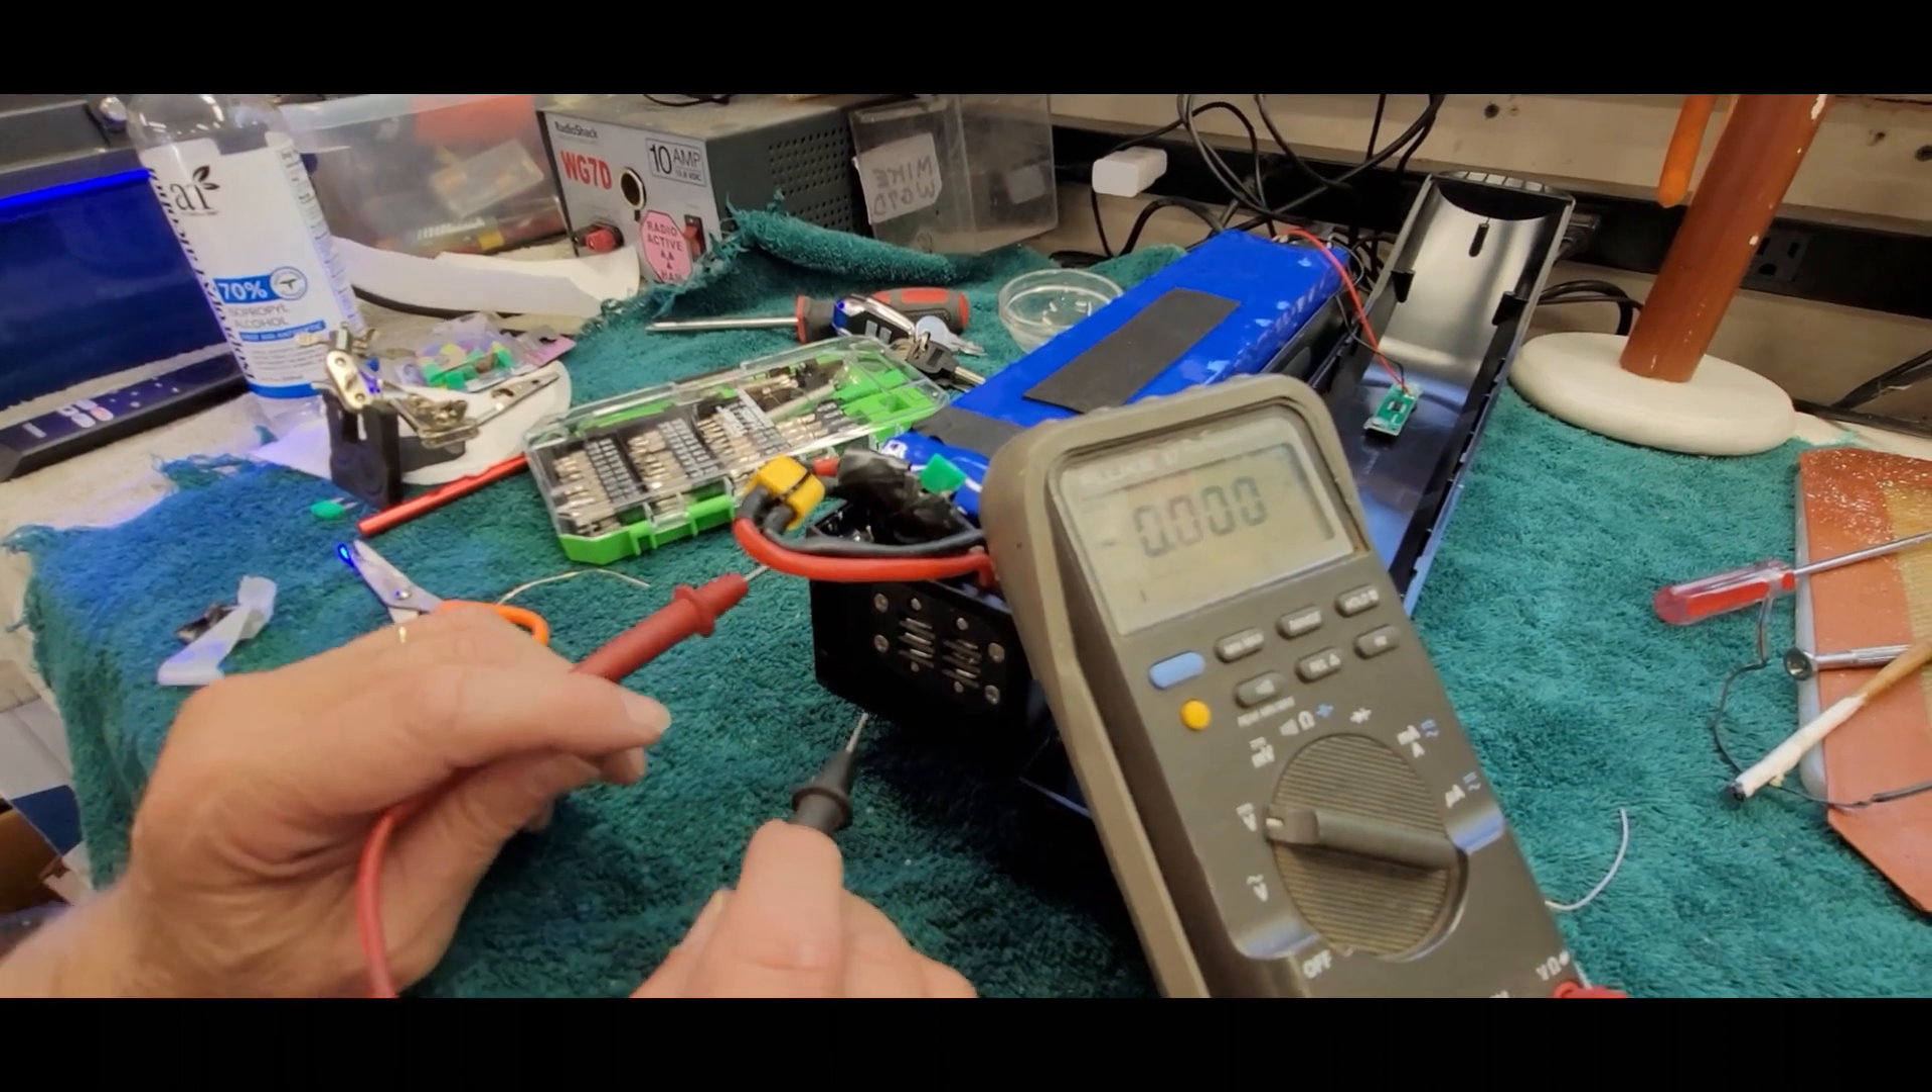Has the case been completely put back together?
No.